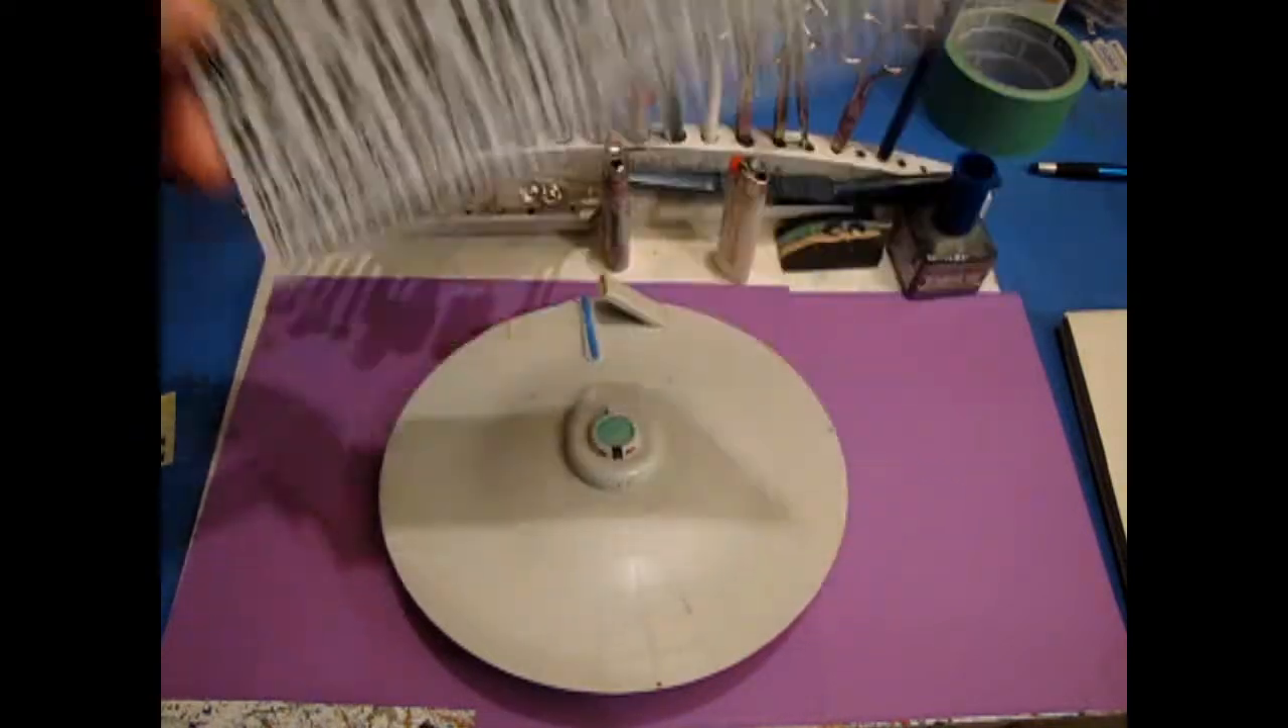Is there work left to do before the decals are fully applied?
Yes.